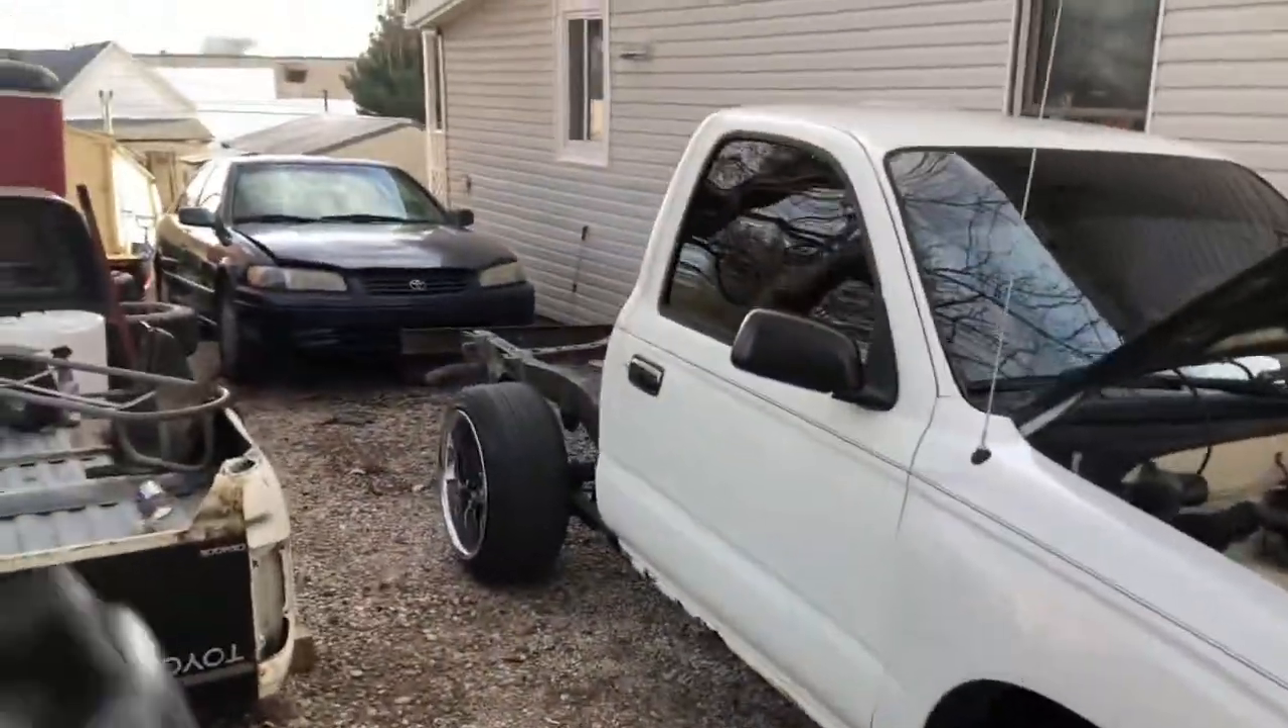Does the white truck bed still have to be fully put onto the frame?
Yes.